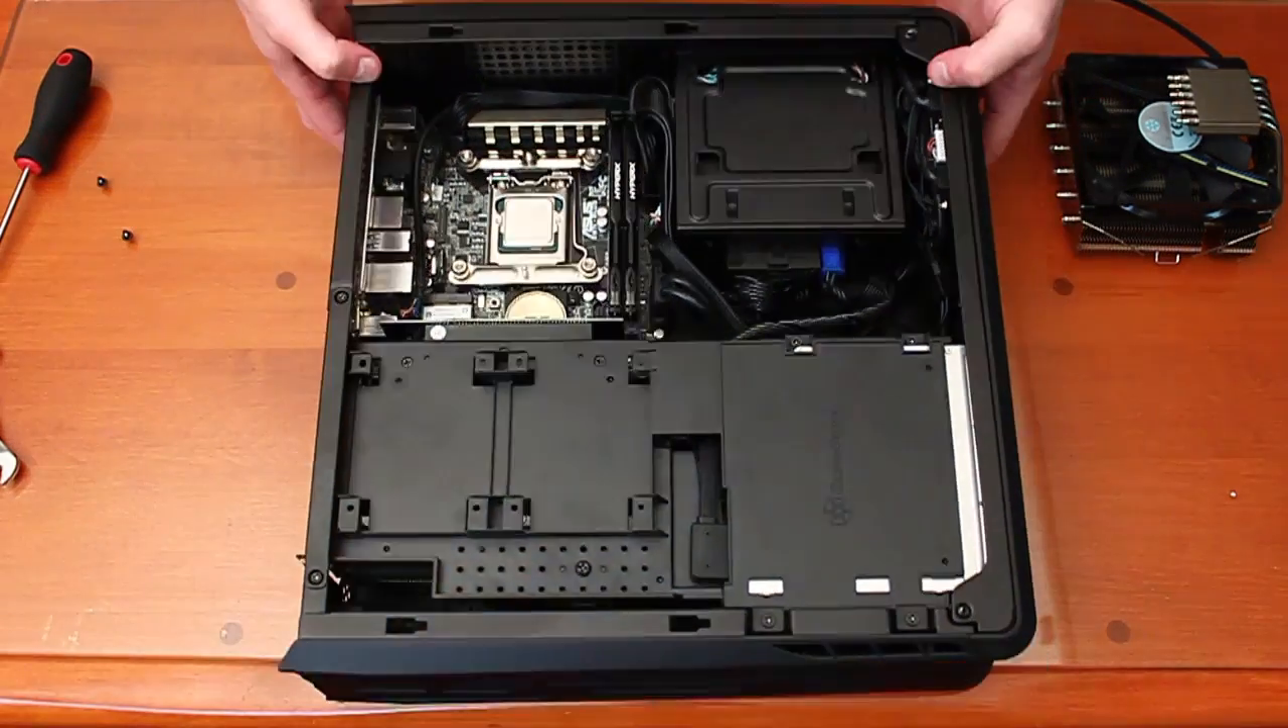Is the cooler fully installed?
No.